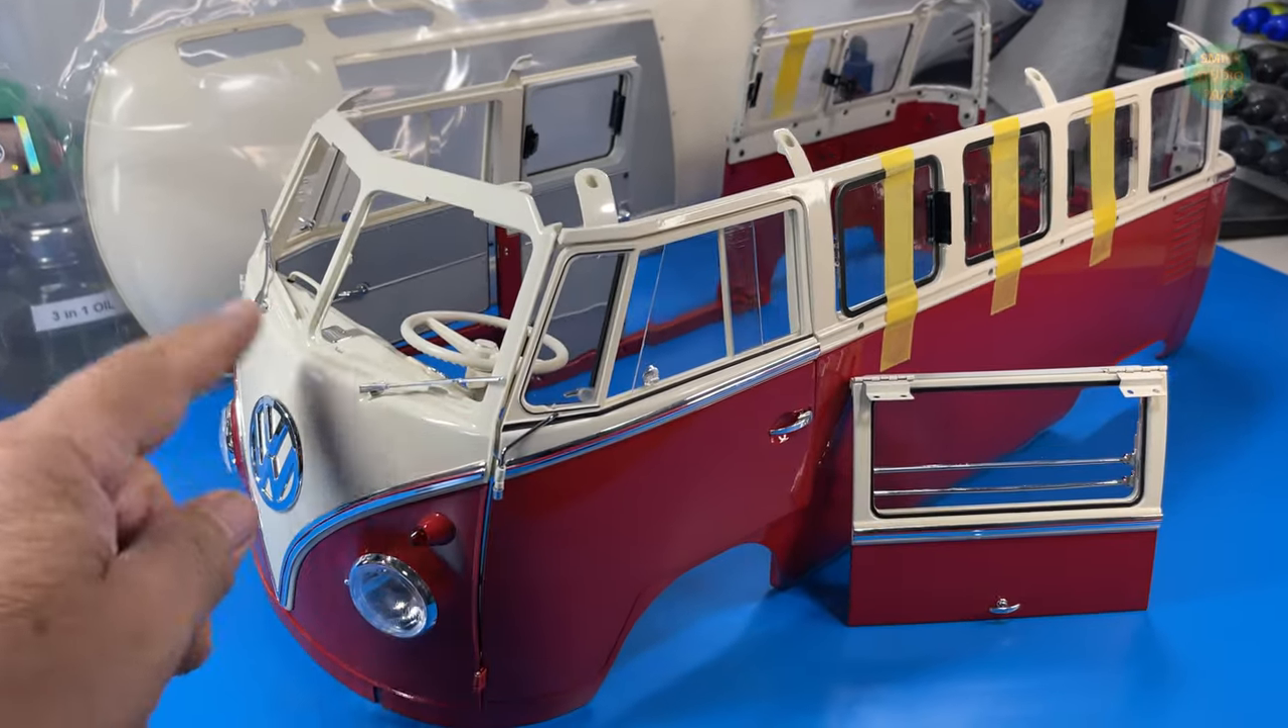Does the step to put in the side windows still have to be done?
No.